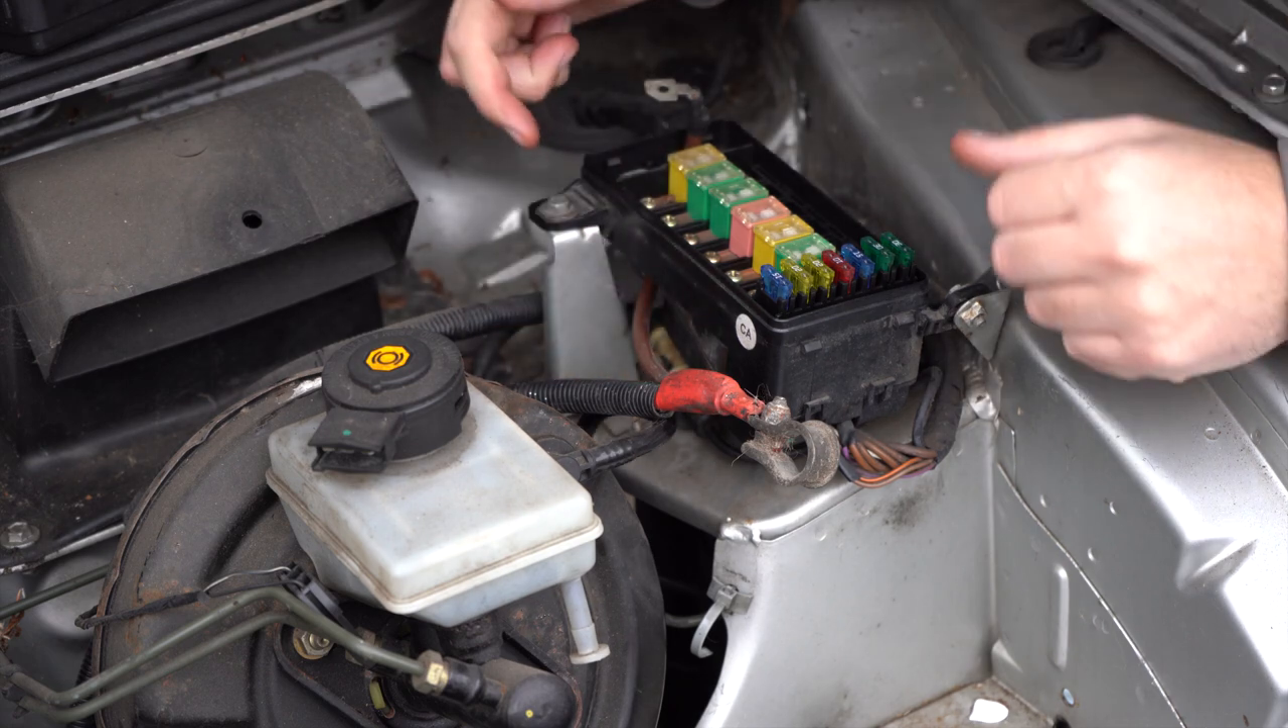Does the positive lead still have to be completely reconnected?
Yes.